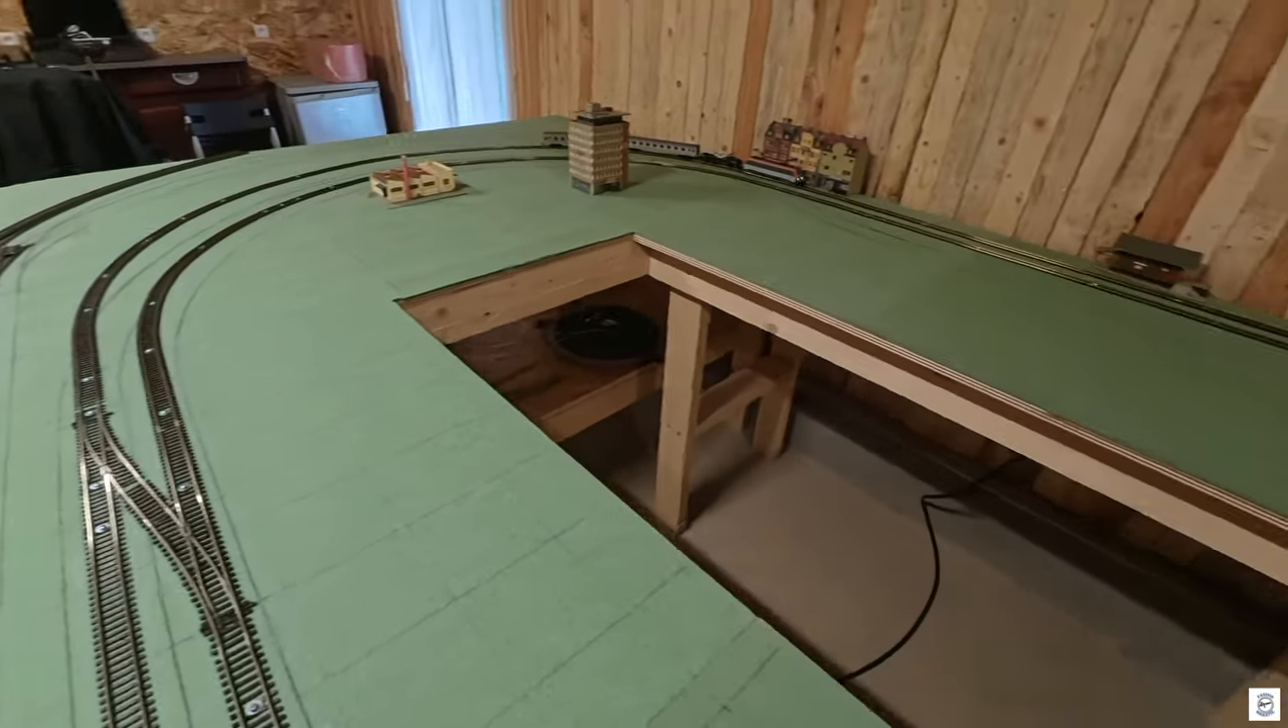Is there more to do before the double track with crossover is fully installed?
No.